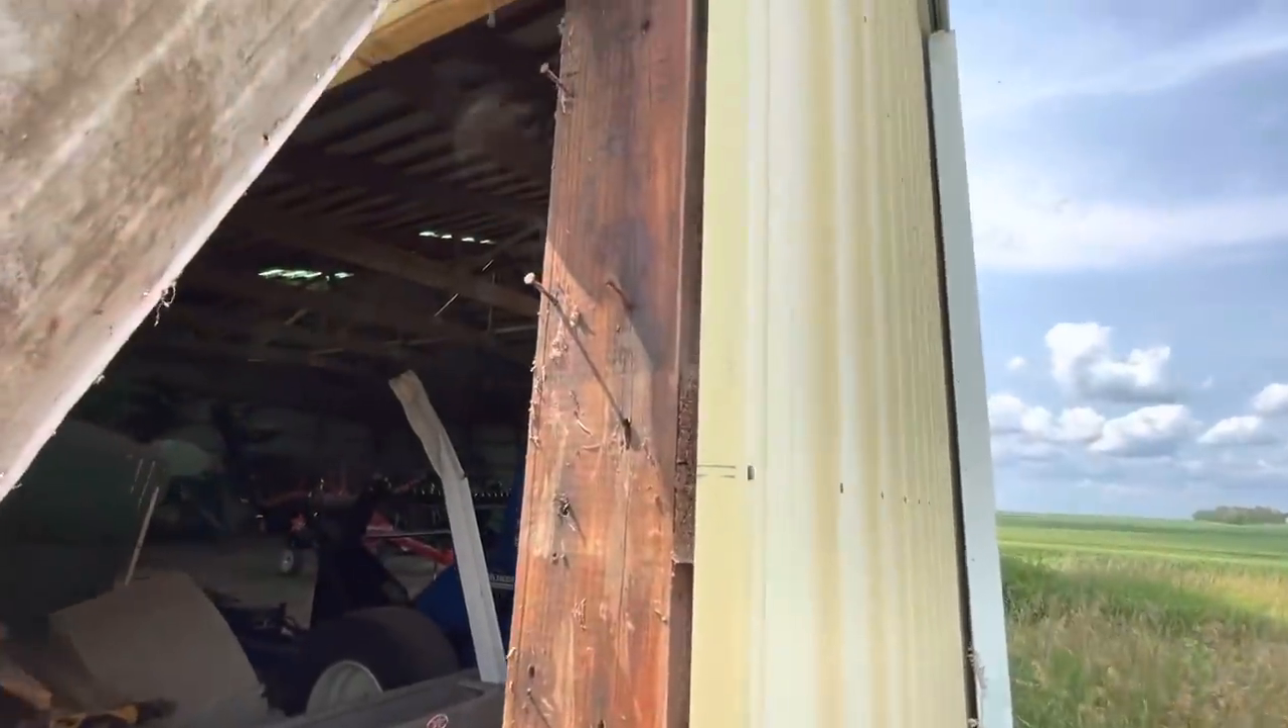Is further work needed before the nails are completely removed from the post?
Yes.